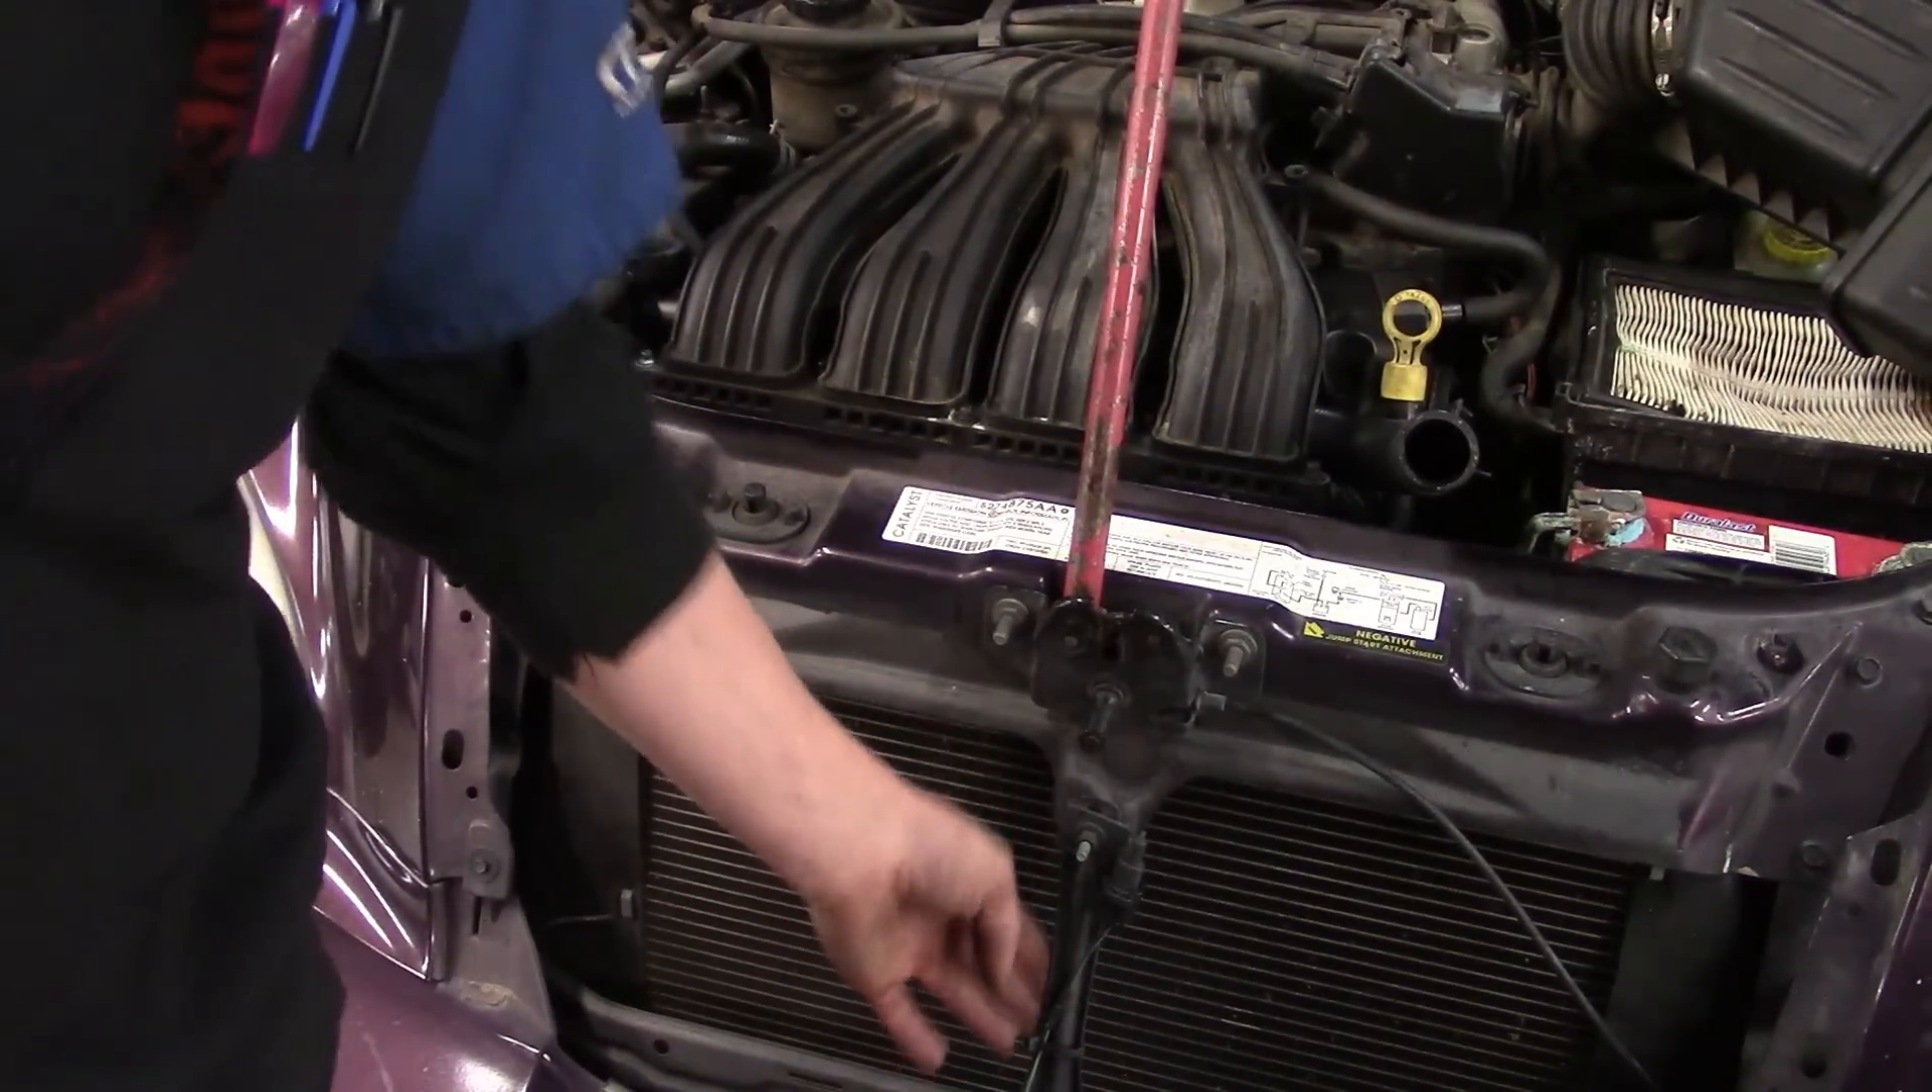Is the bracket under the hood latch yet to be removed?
Yes.